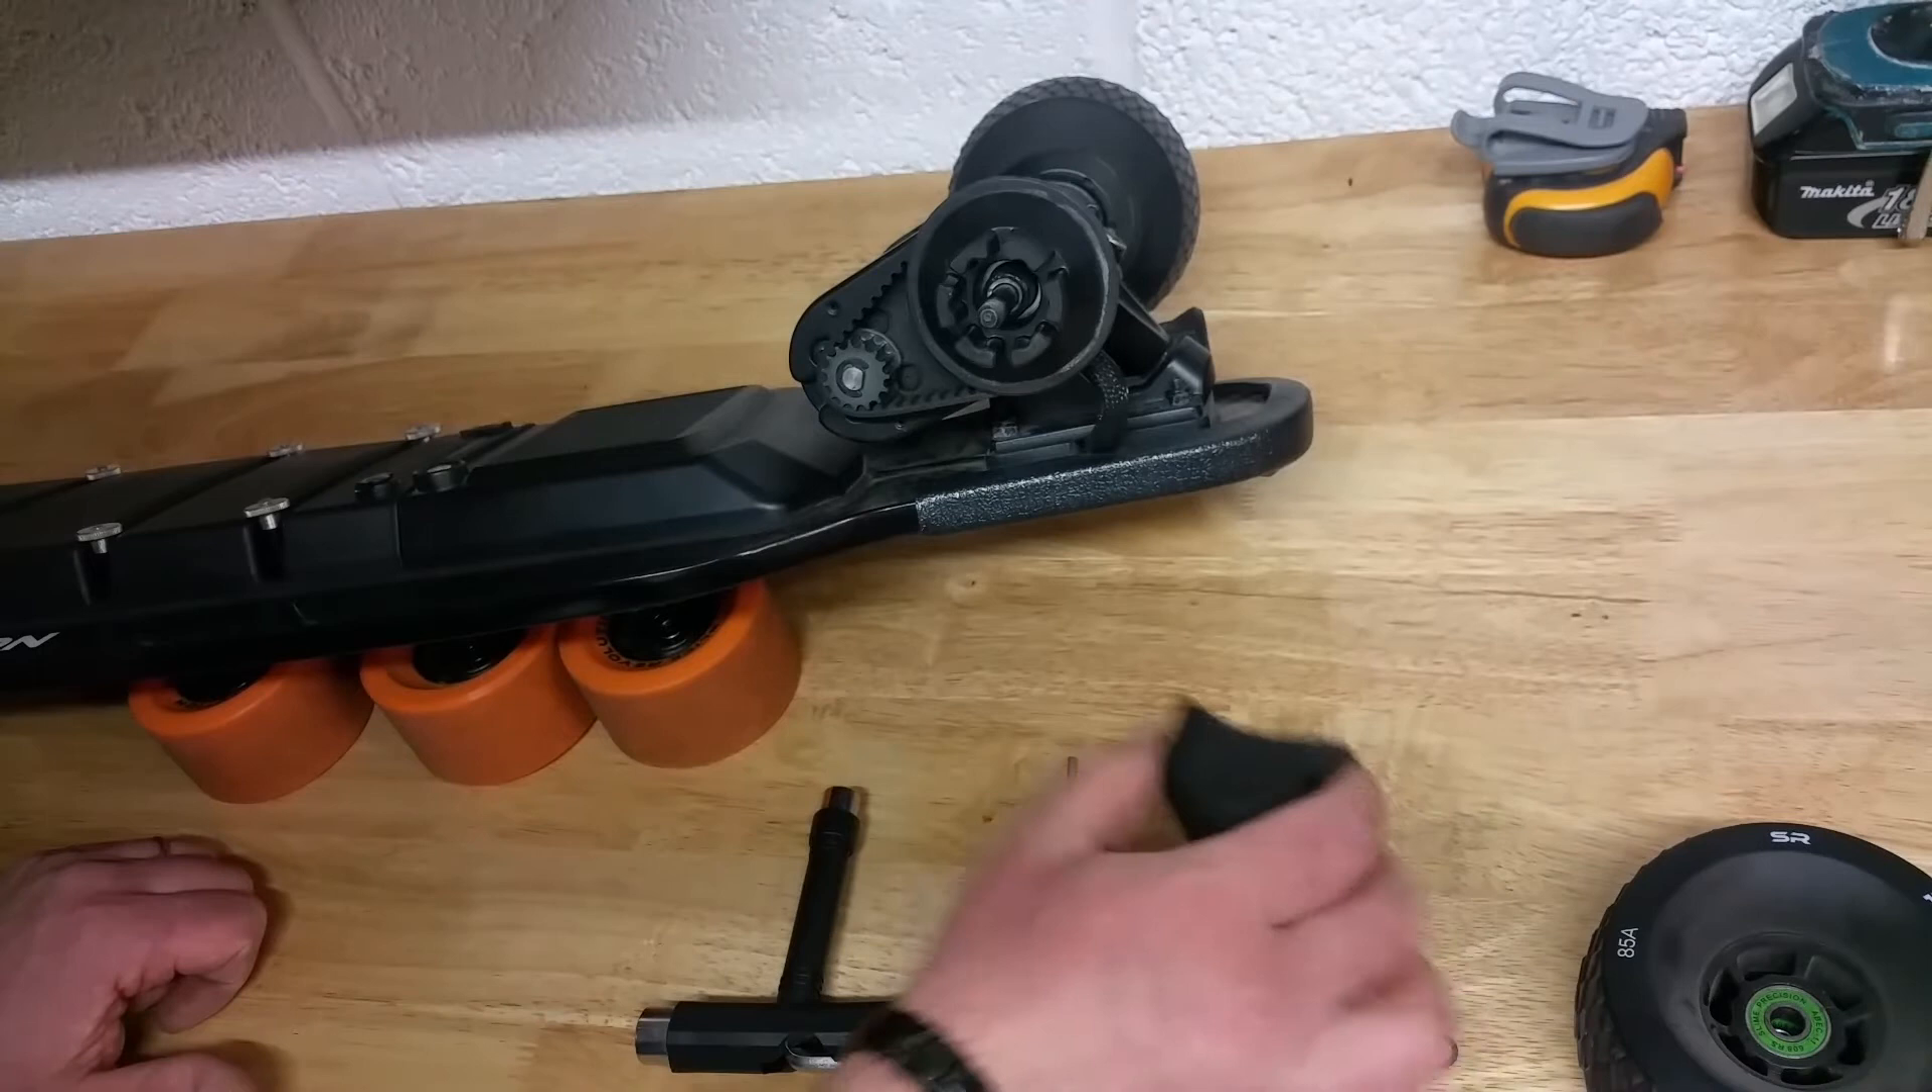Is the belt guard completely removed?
Yes.